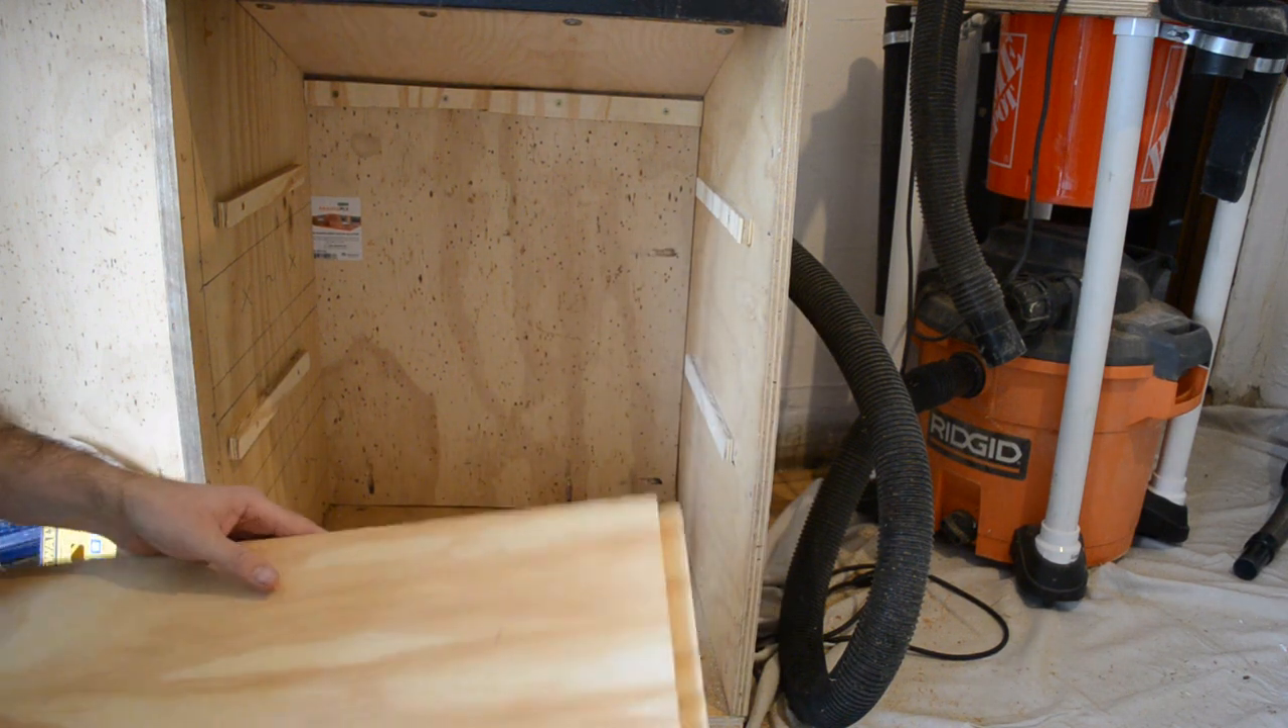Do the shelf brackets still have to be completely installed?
No.